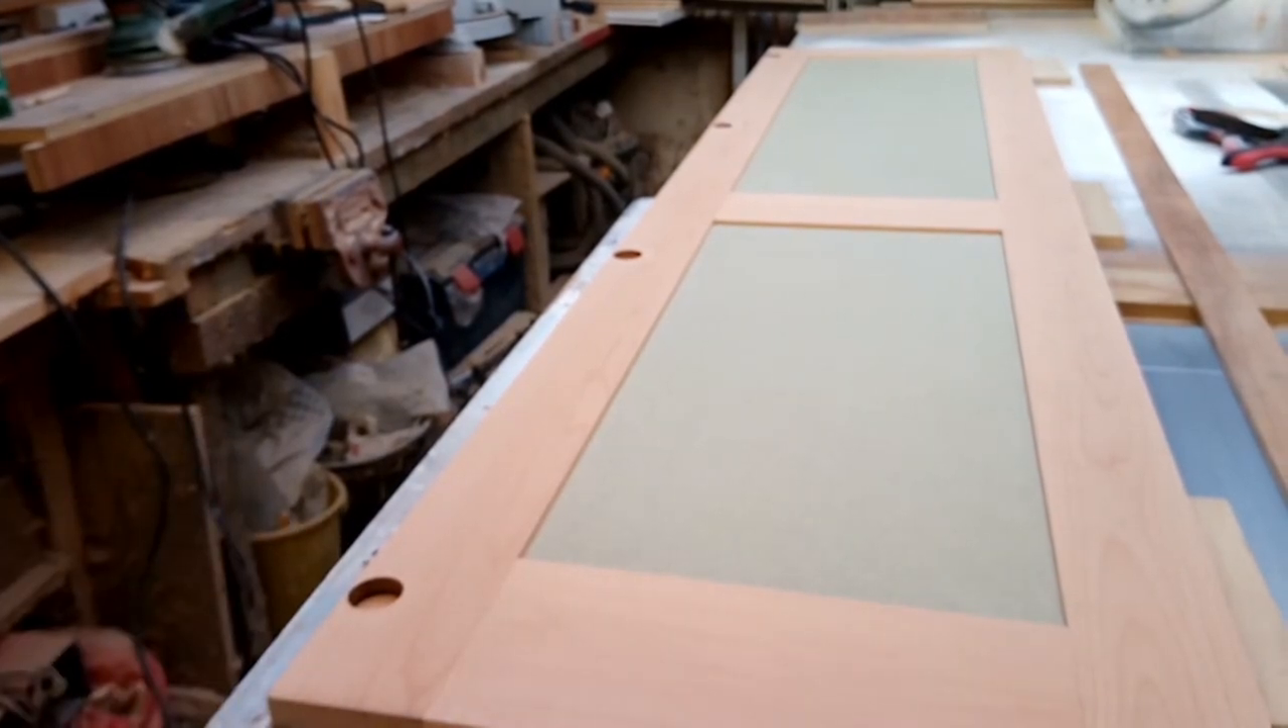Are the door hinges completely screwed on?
No.